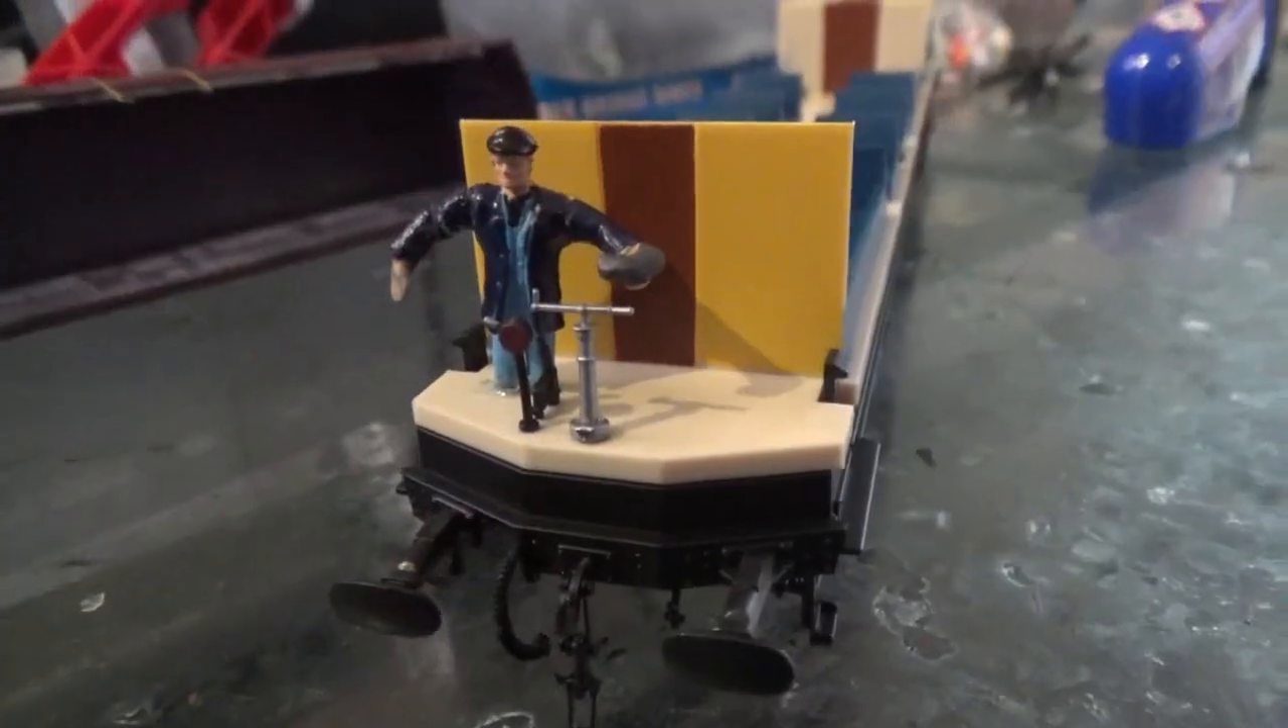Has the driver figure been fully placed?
Yes.